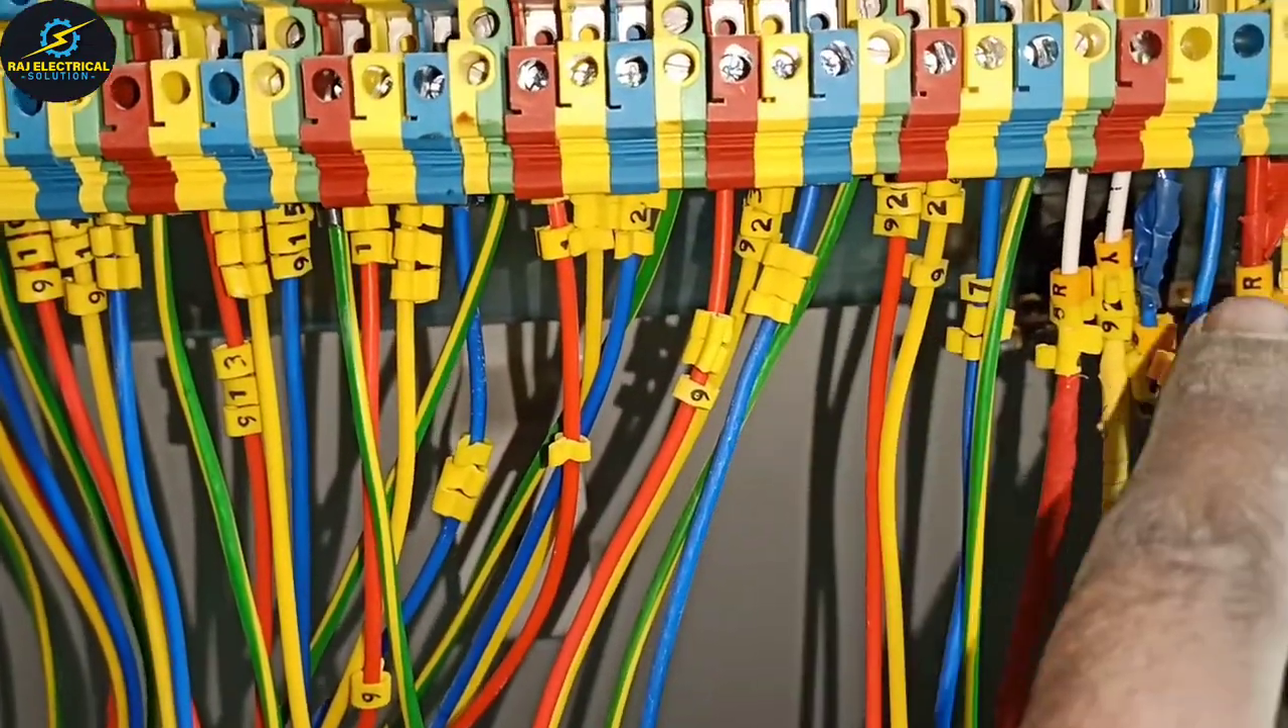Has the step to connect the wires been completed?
Yes.